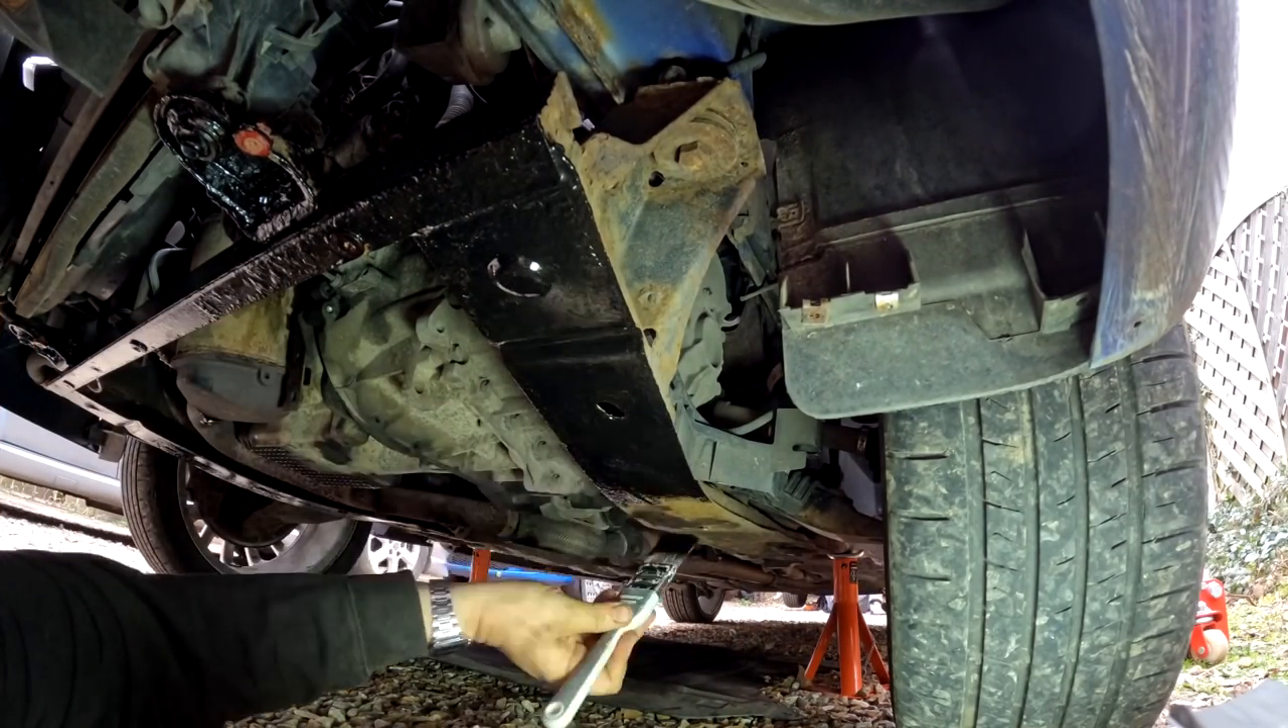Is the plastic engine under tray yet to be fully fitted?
Yes.